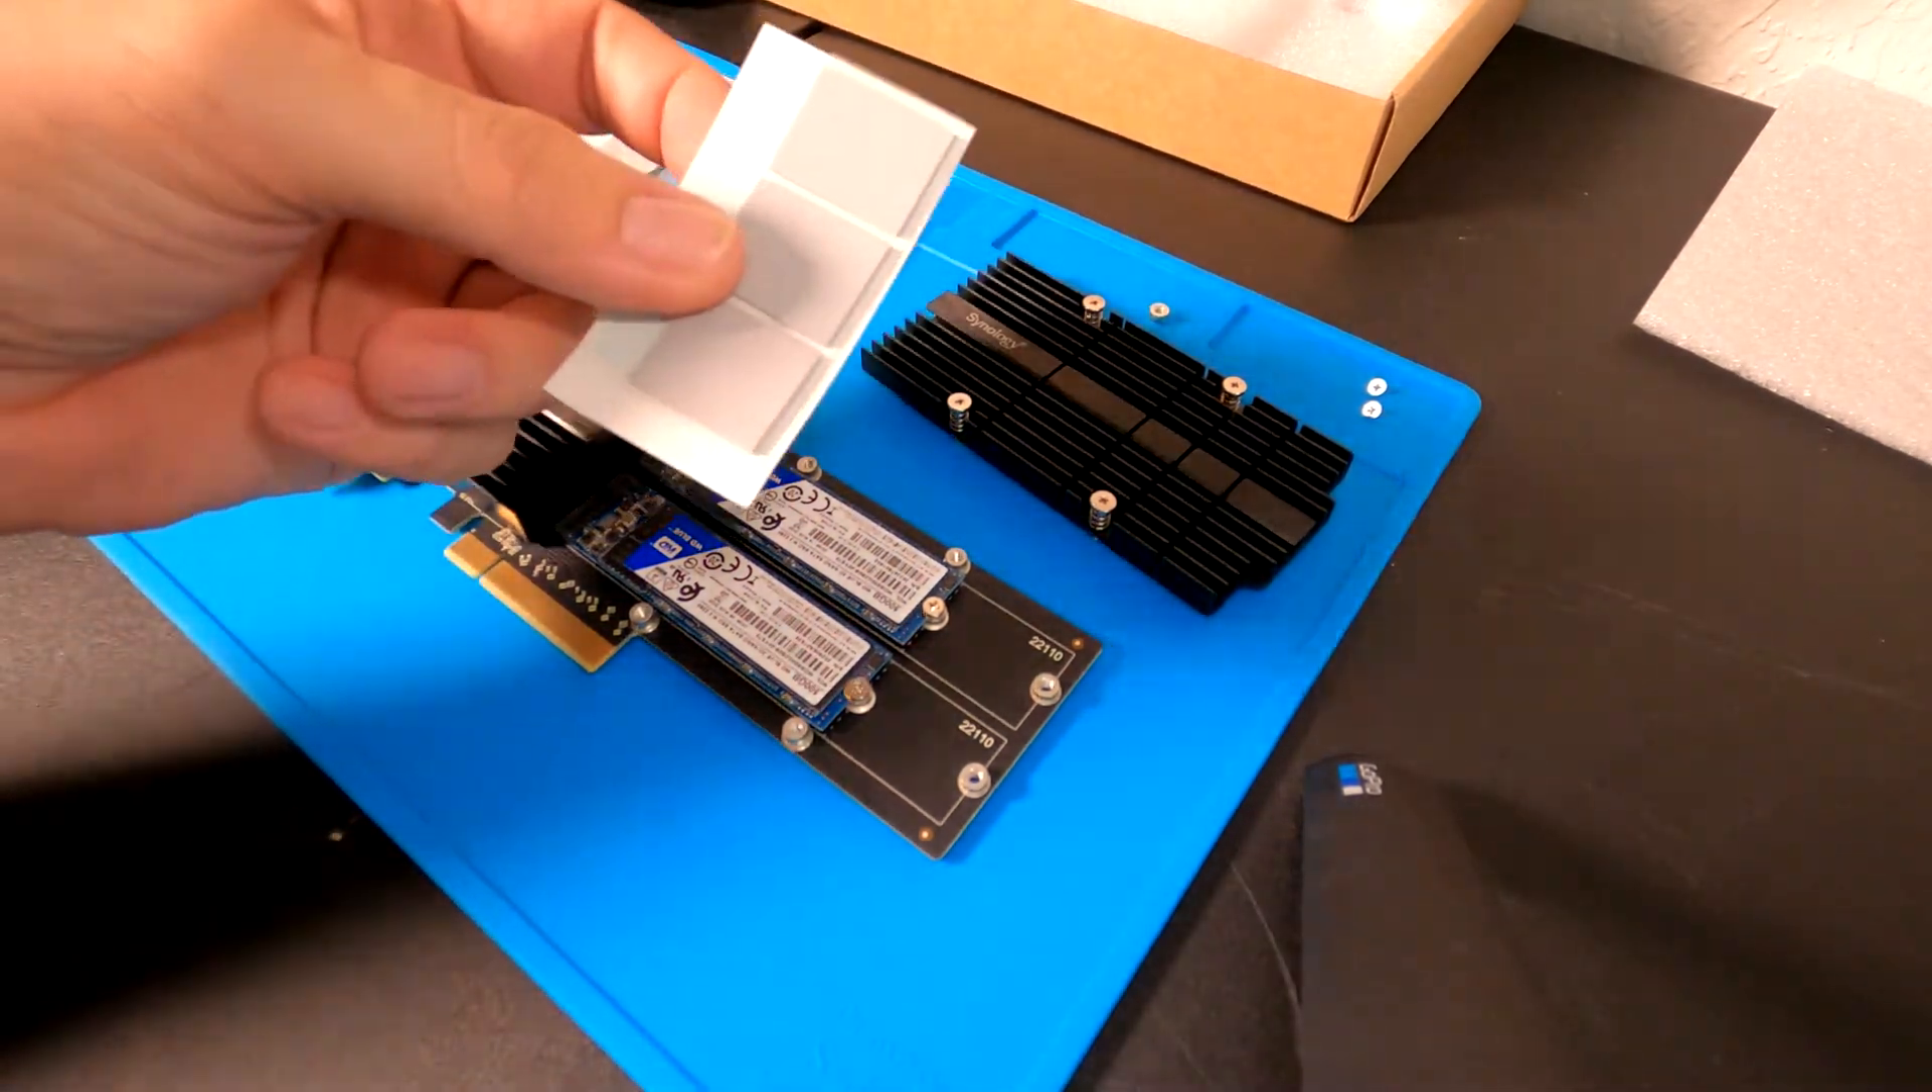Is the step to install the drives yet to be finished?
No.